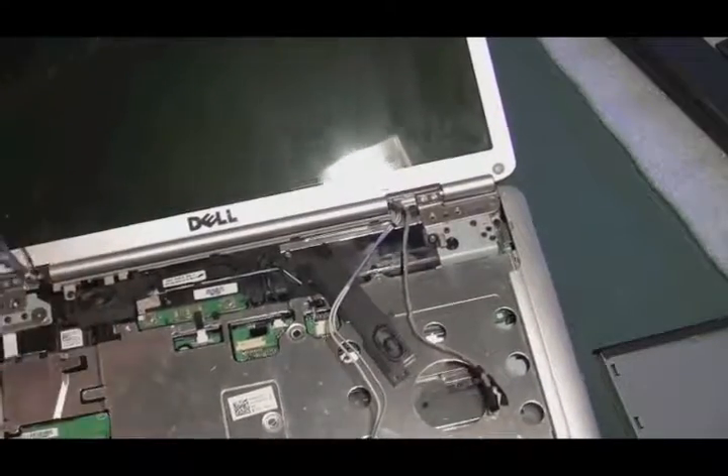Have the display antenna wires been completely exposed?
Yes.